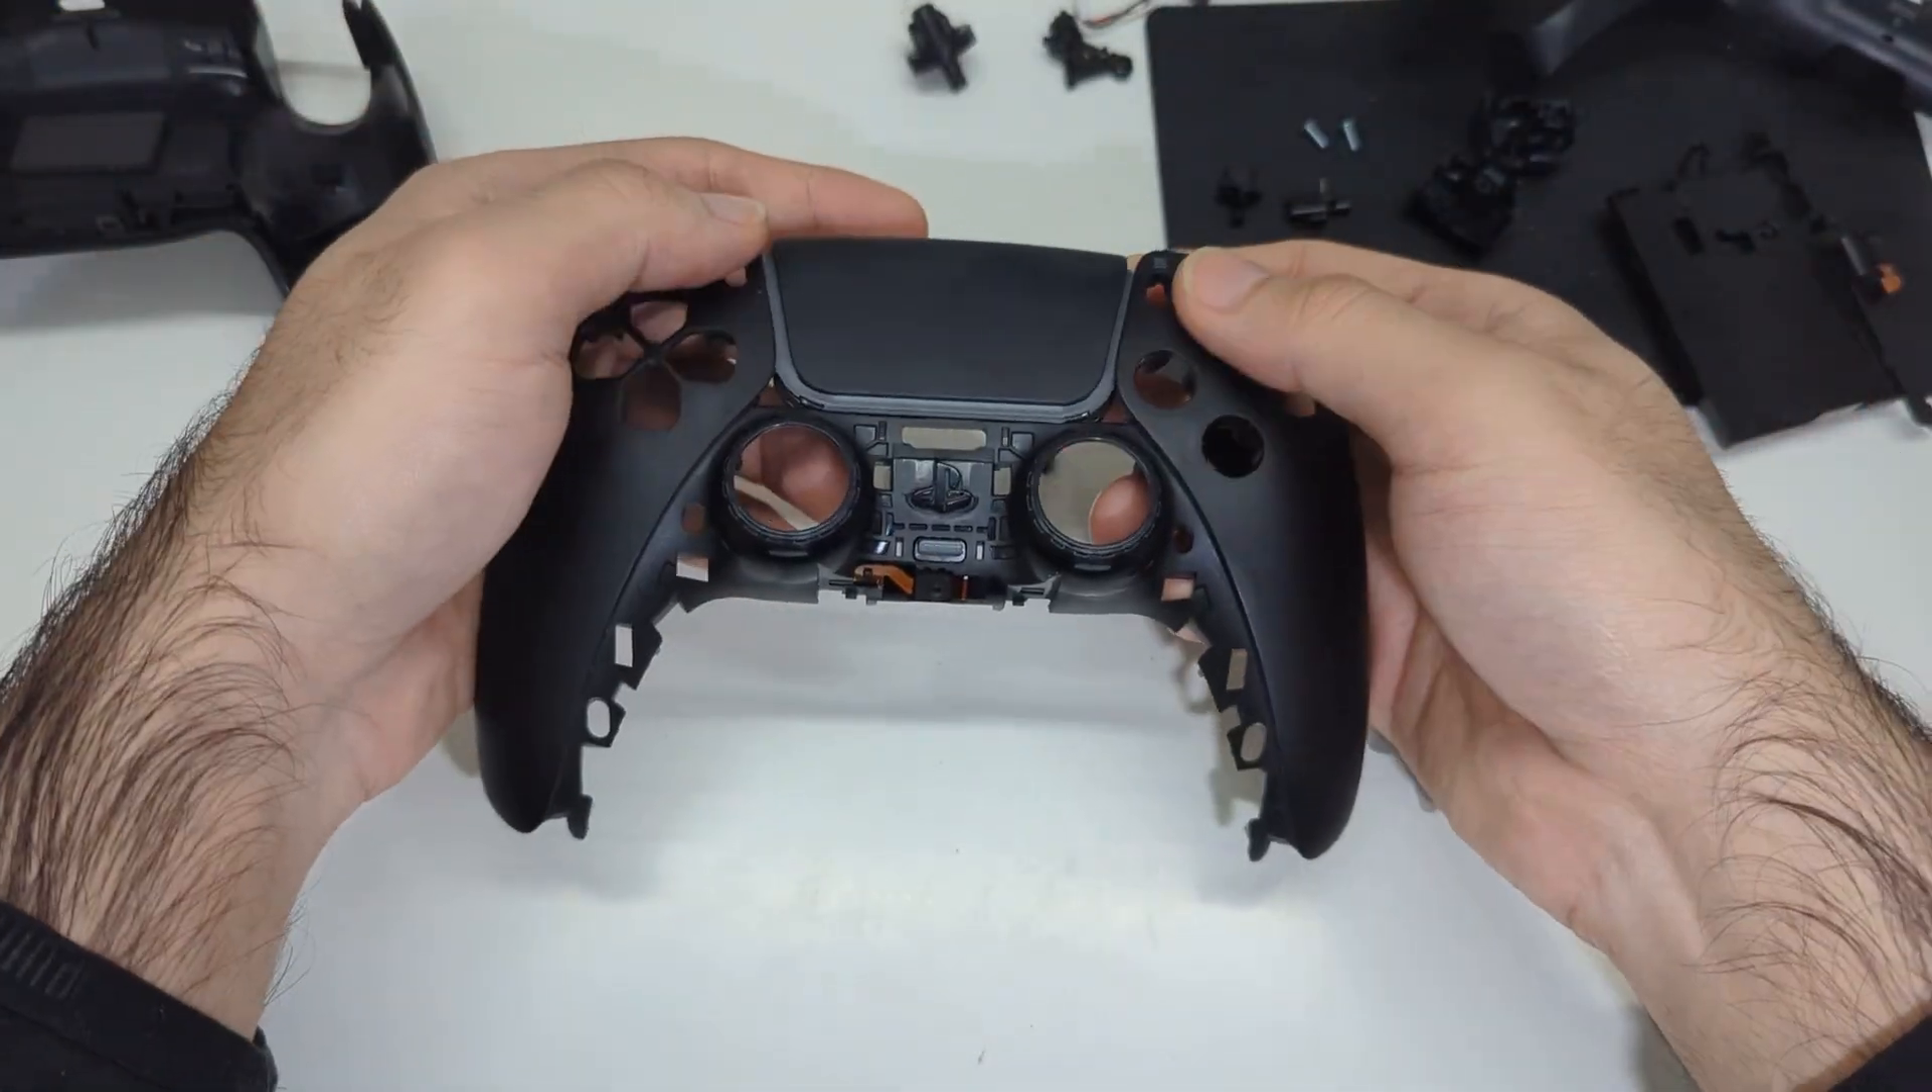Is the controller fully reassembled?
No.